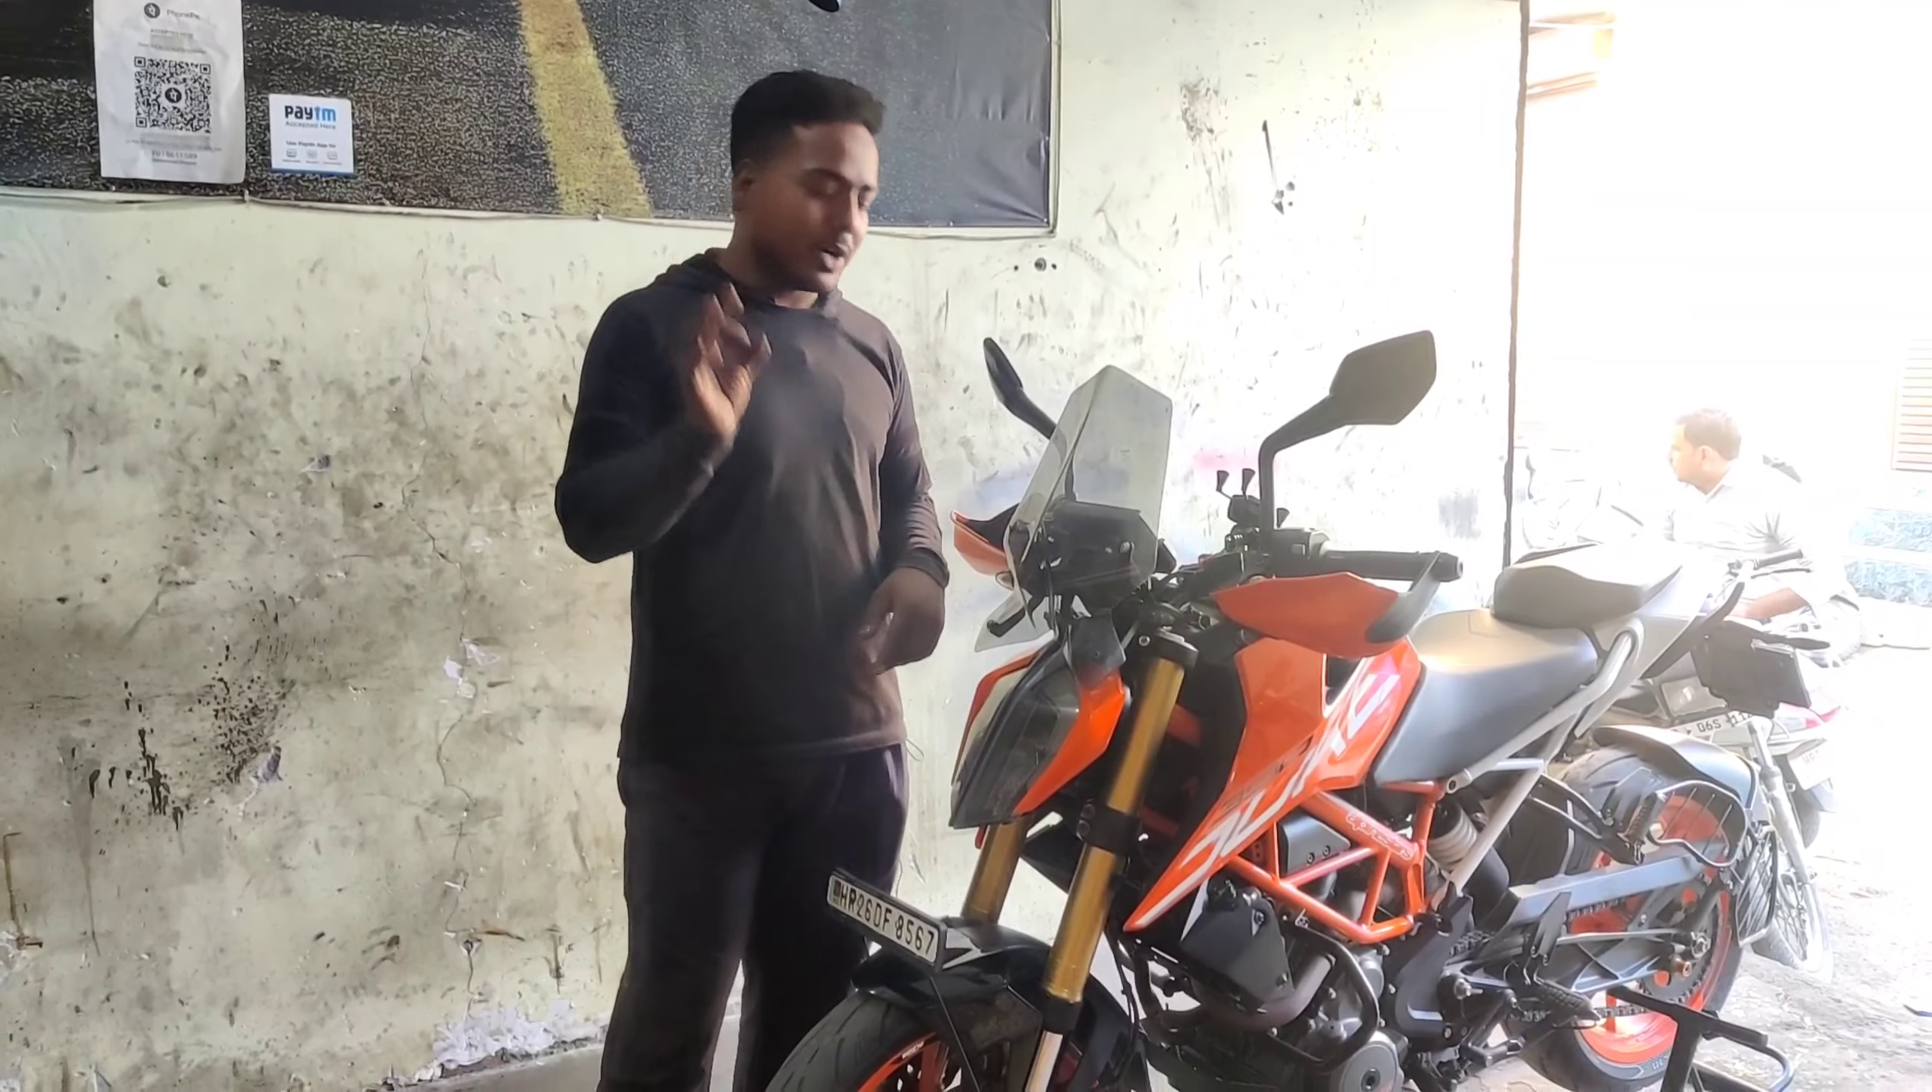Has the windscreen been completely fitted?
Yes.